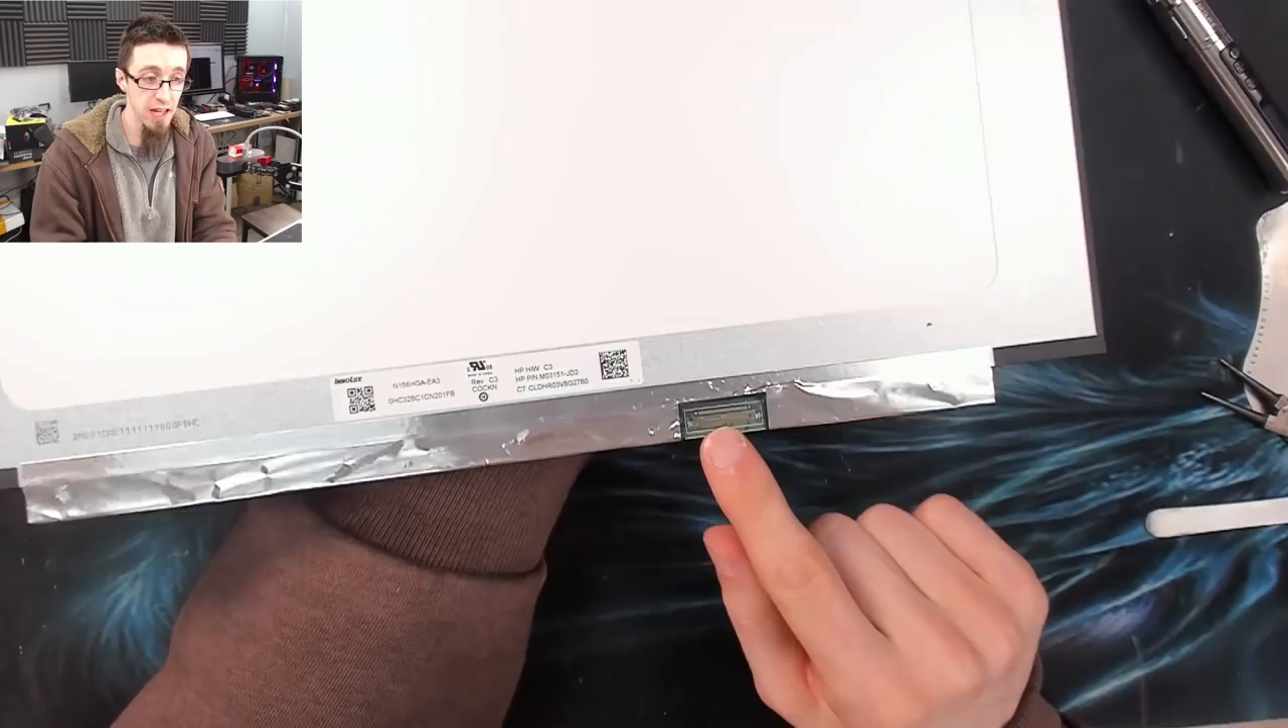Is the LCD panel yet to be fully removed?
No.